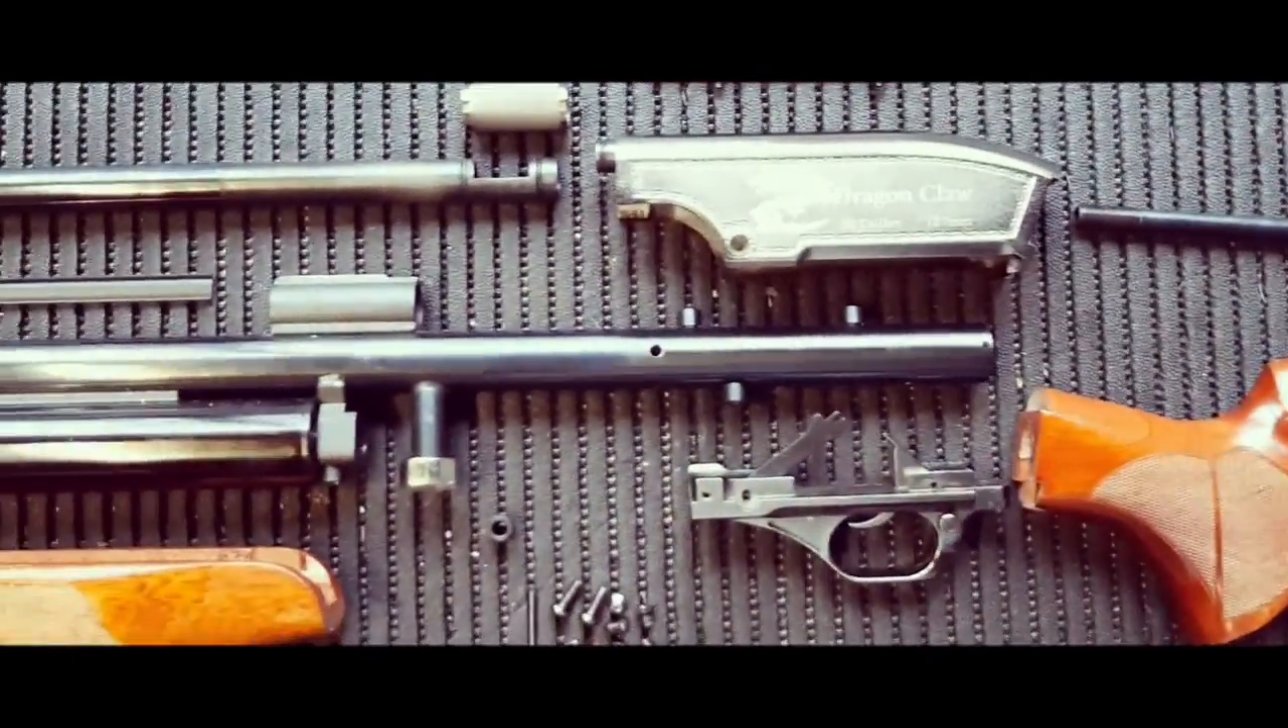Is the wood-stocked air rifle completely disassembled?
Yes.